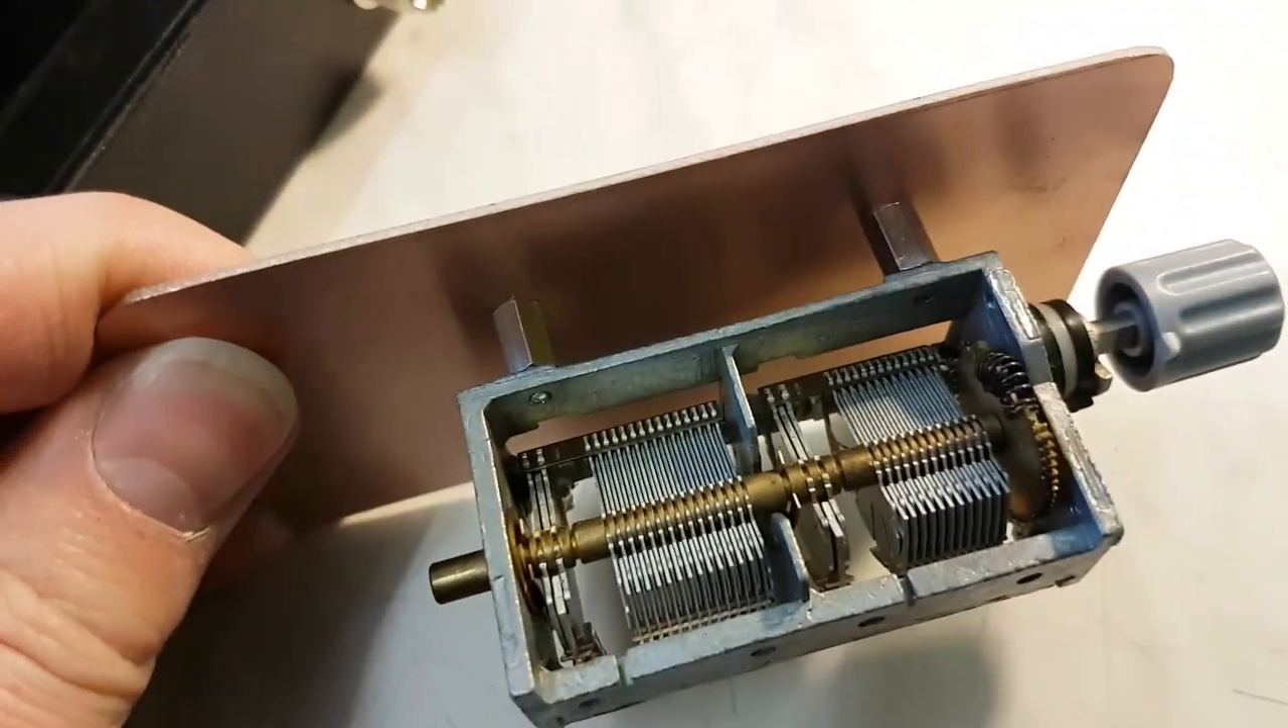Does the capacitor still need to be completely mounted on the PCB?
No.